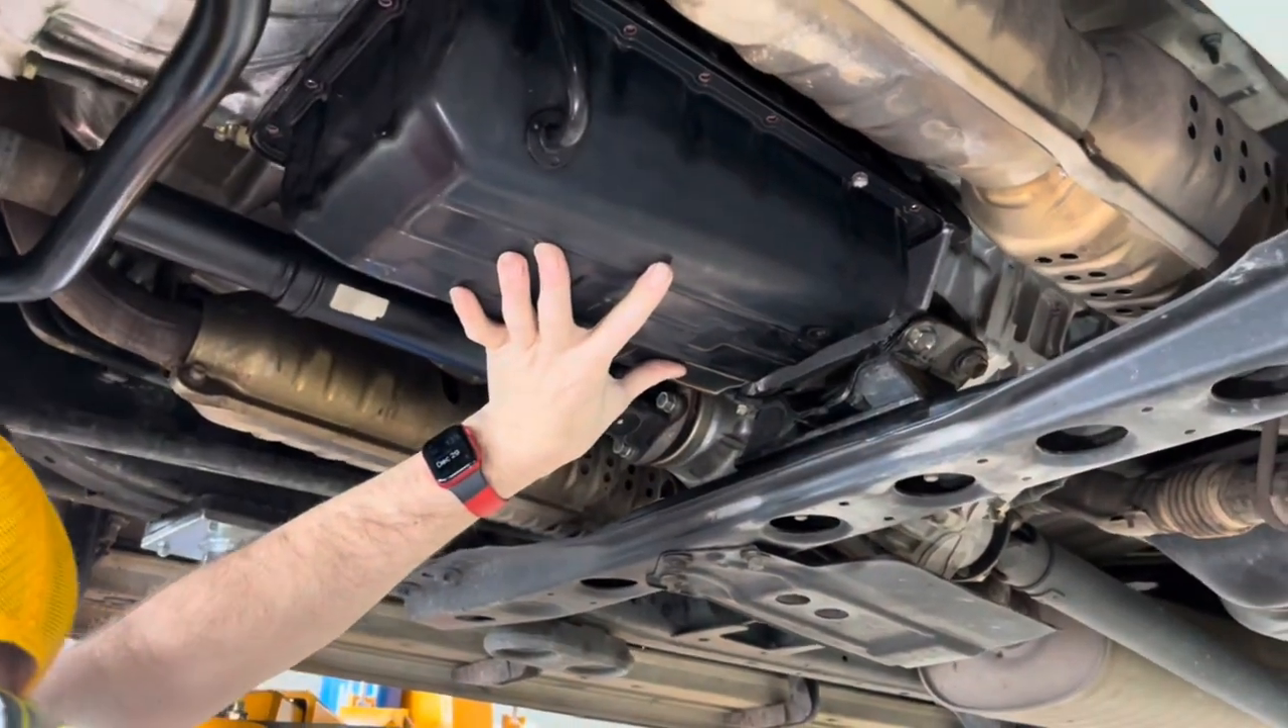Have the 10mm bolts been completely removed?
No.